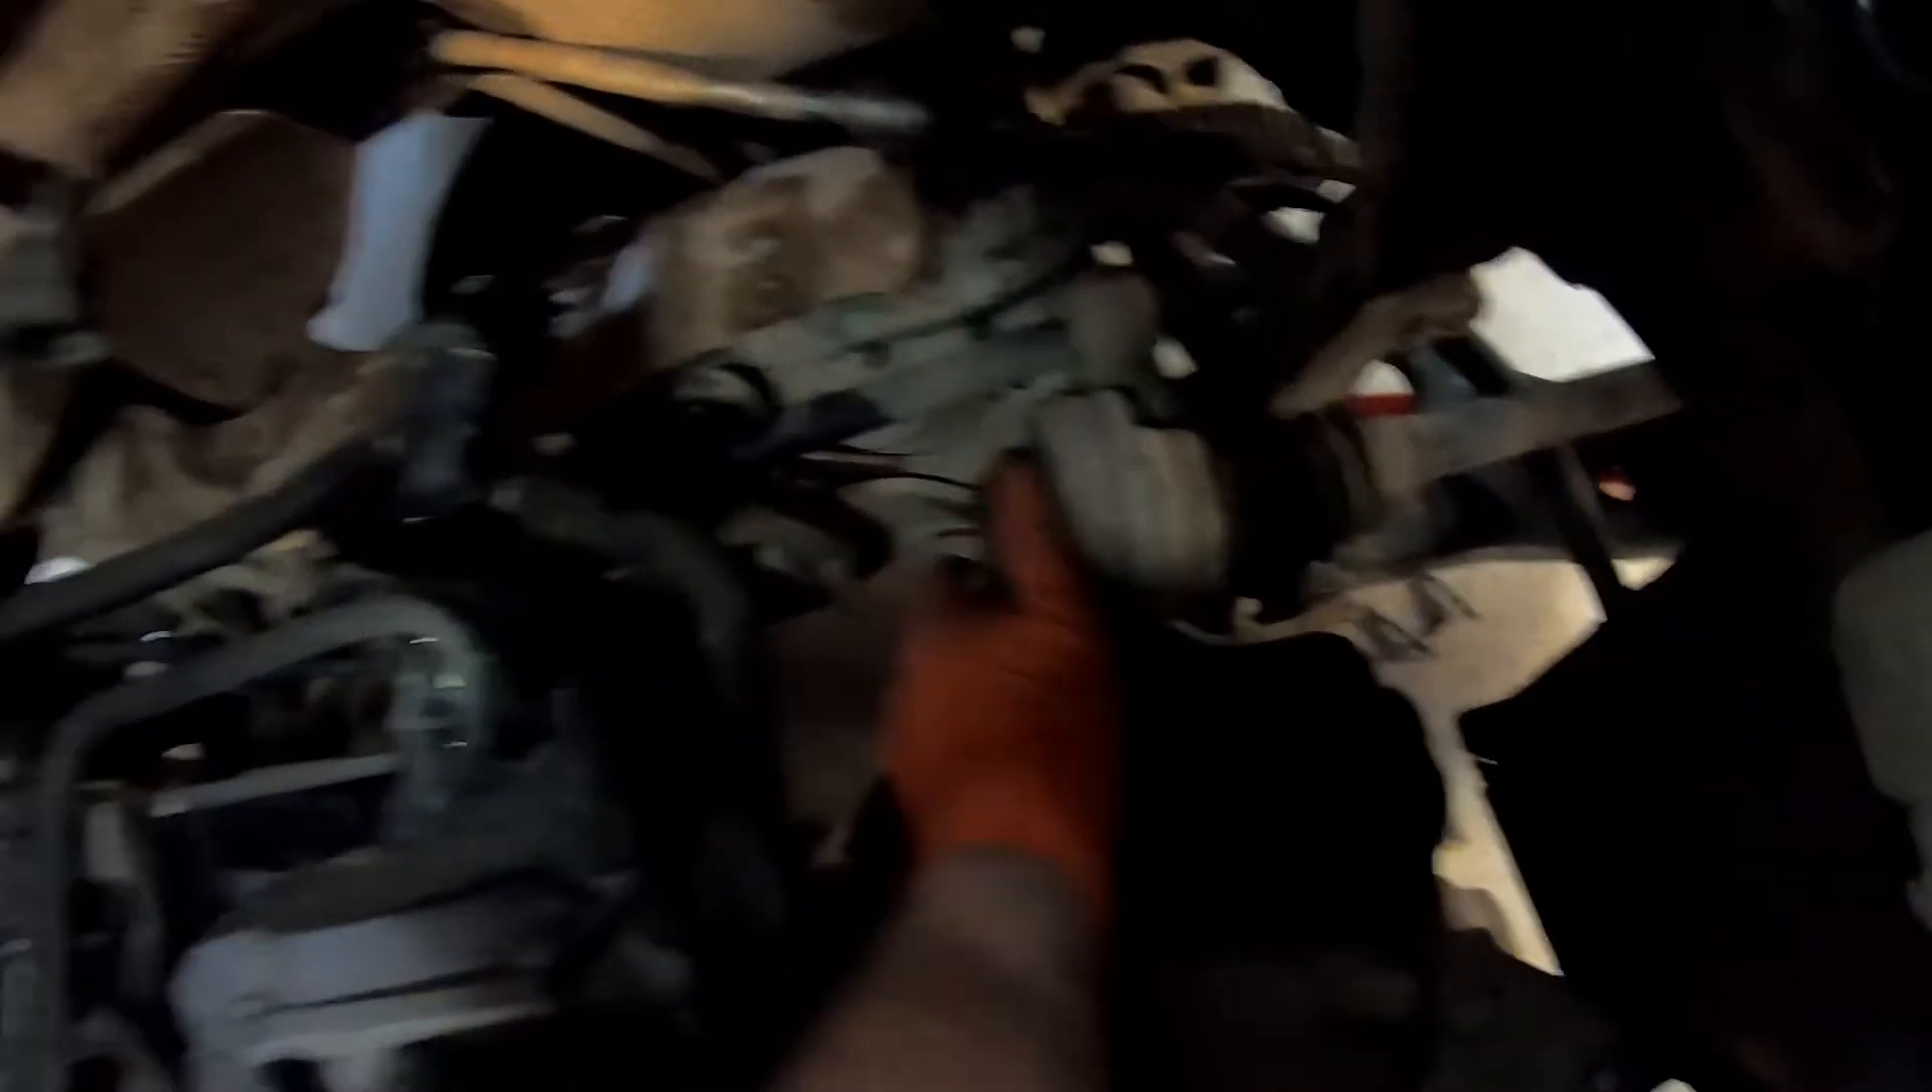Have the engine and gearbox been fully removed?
No.